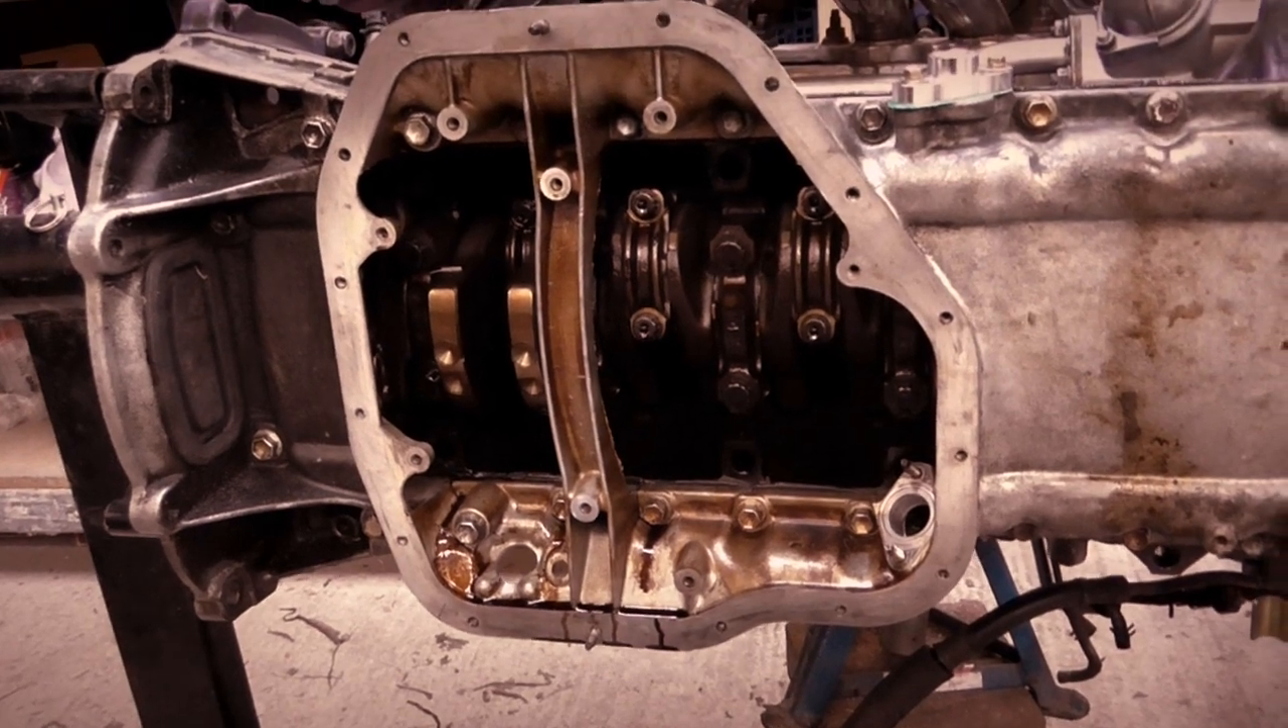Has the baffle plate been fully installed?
No.